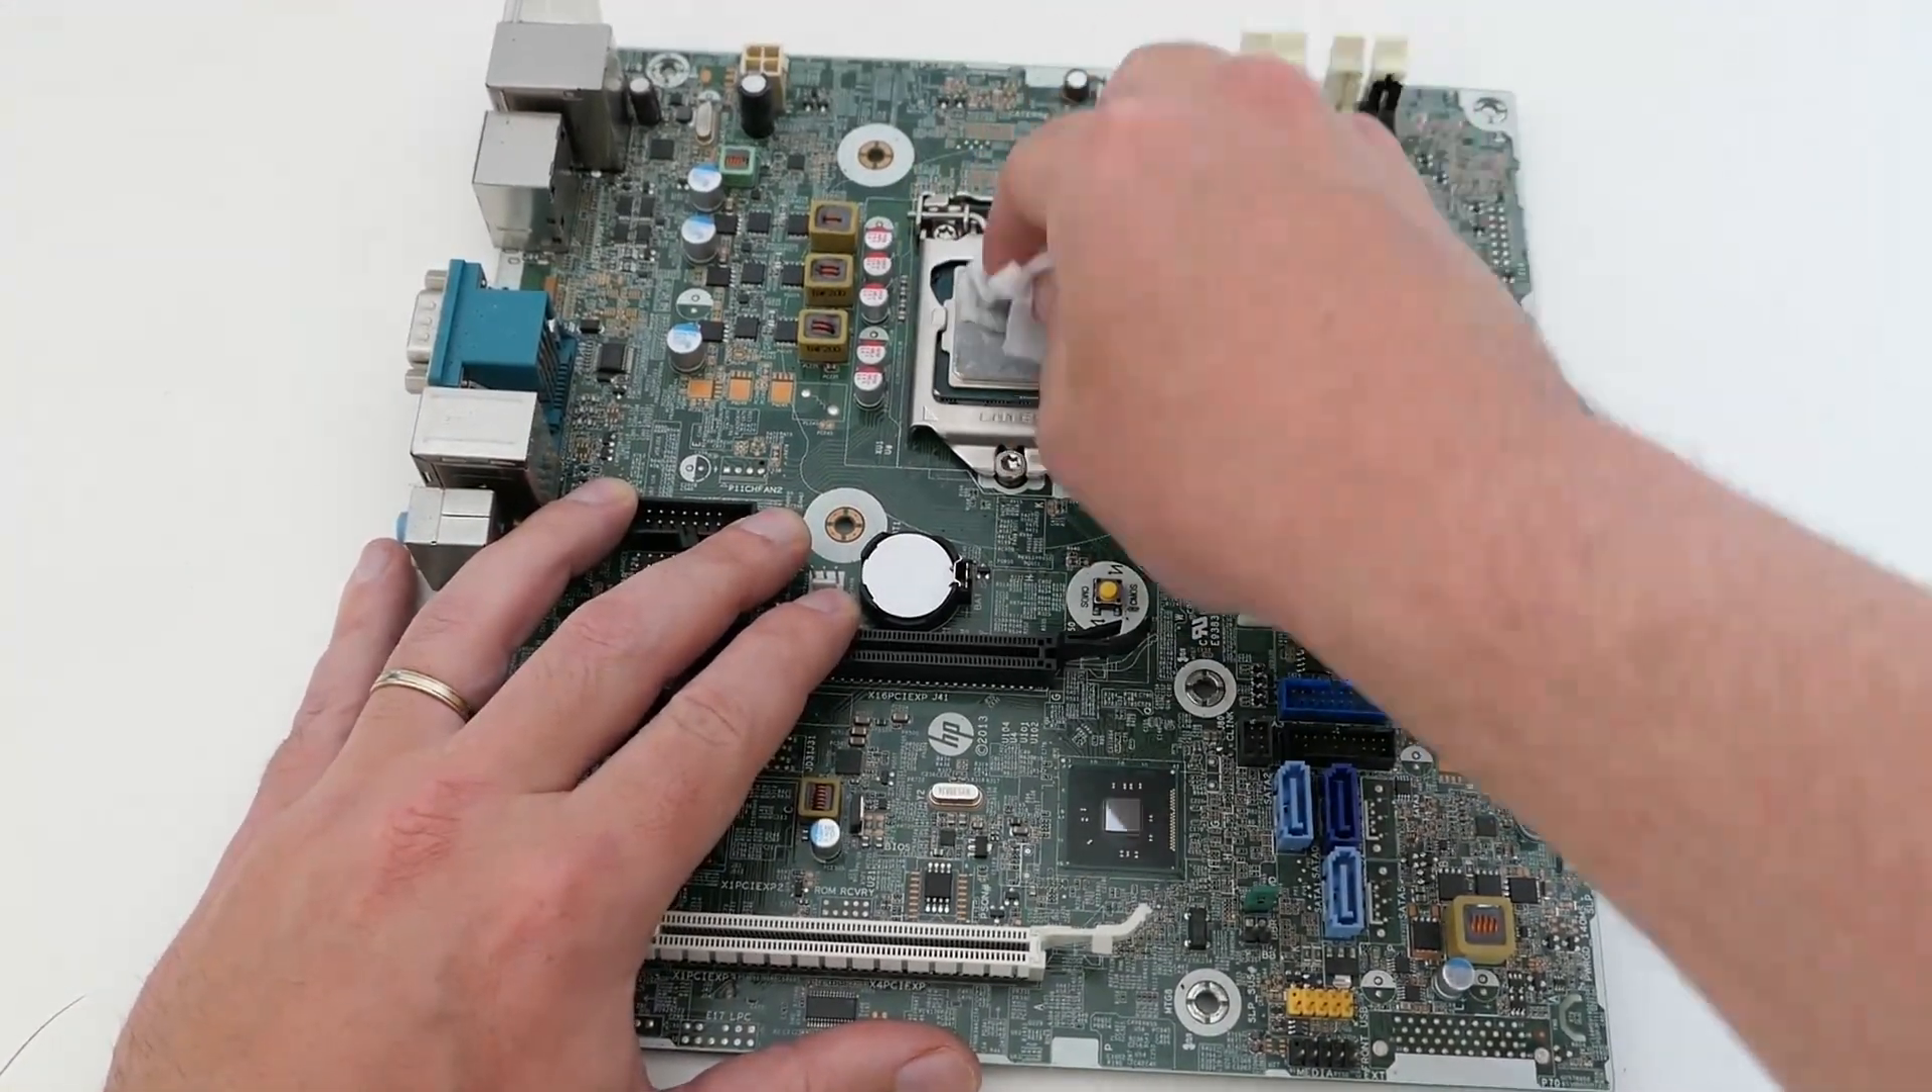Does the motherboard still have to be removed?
No.